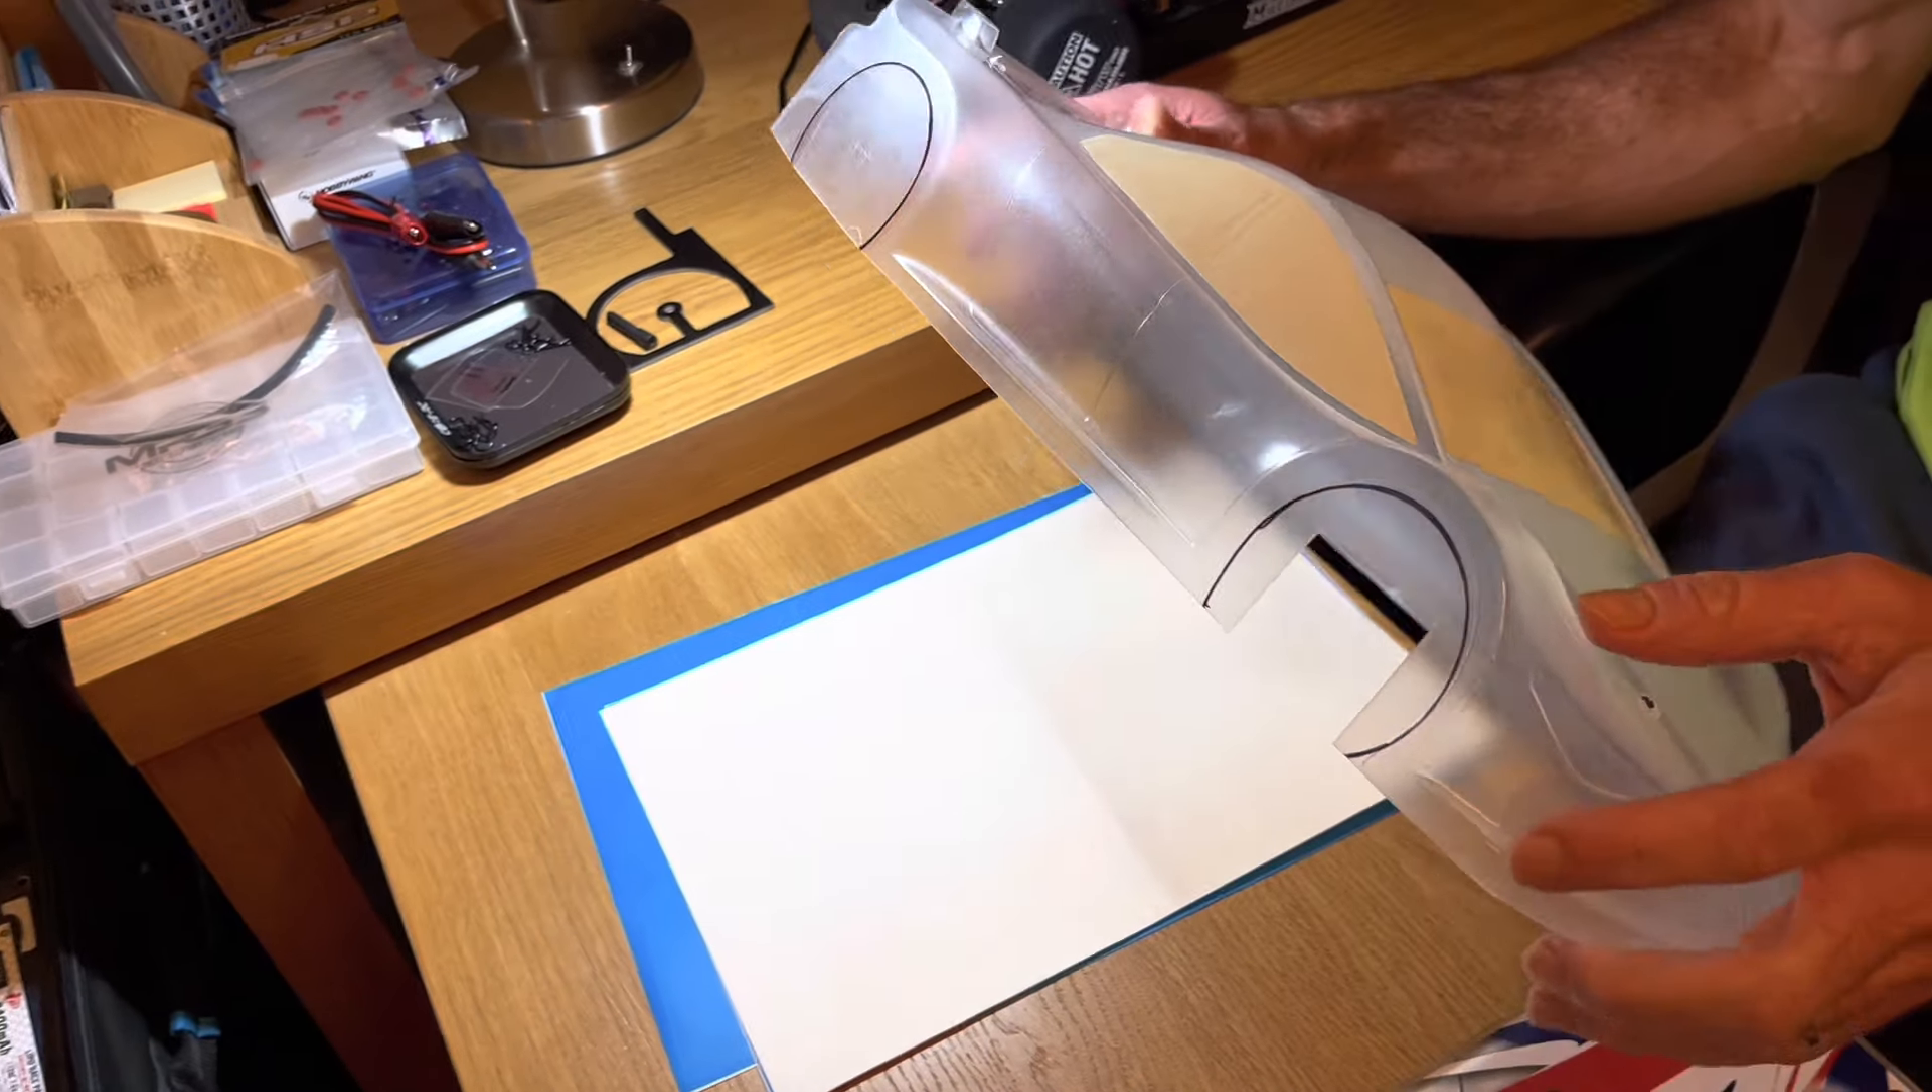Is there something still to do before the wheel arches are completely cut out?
Yes.